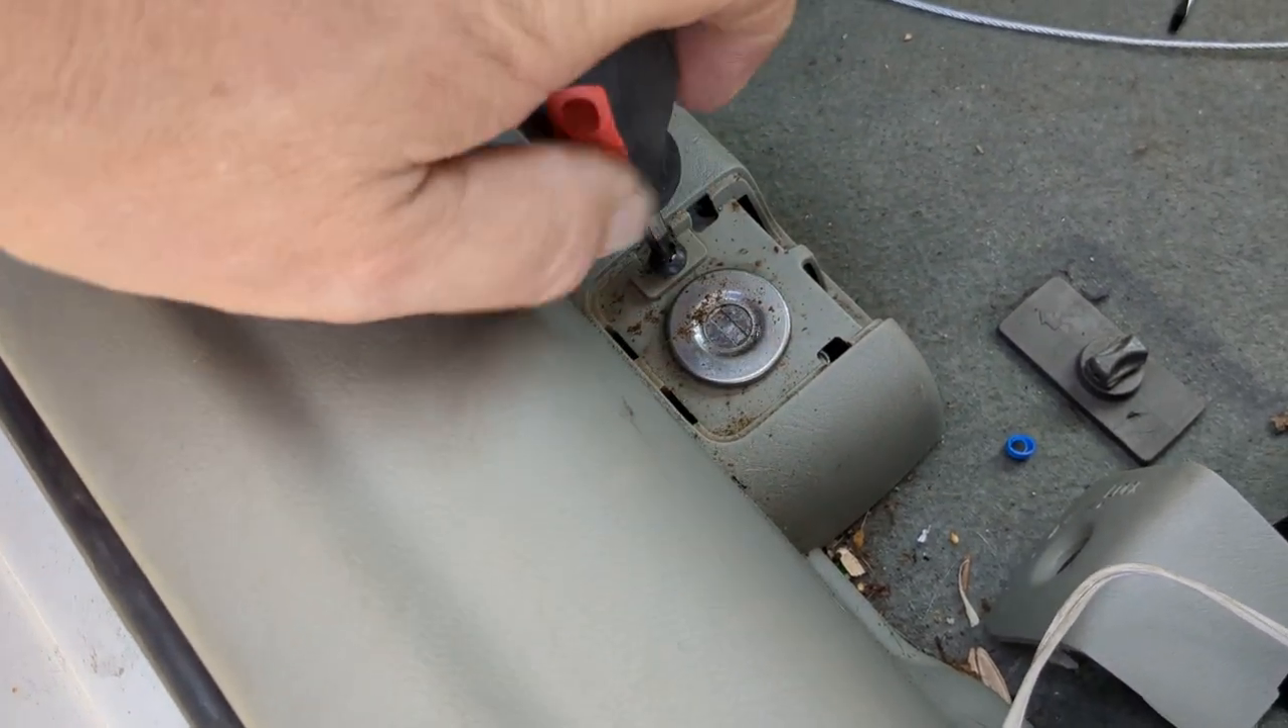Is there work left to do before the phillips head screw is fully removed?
Yes.